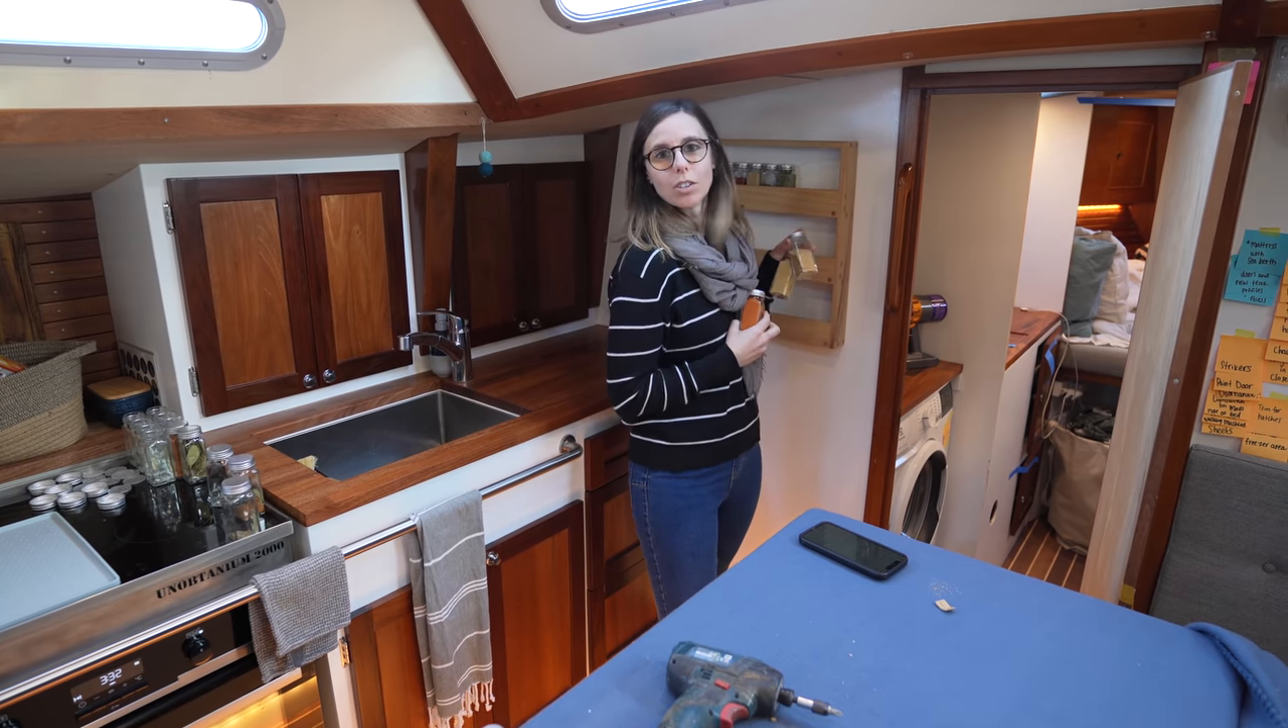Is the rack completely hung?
Yes.